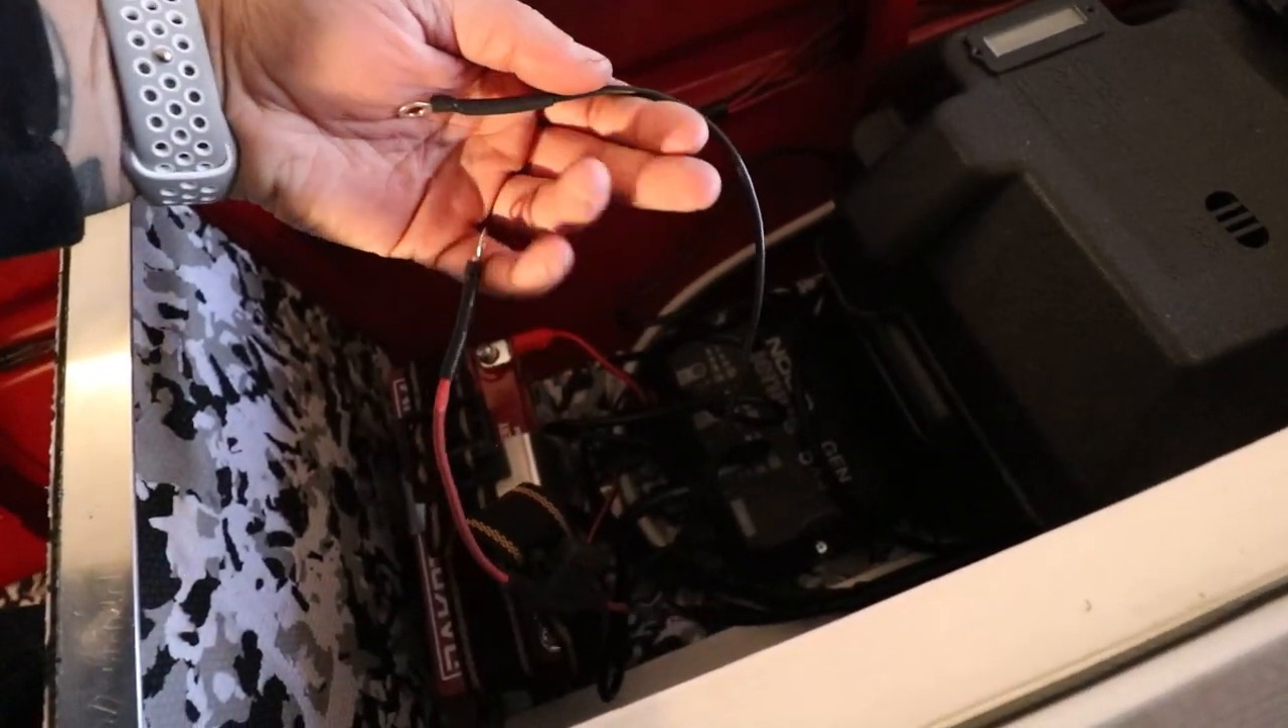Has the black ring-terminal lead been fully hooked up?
No.